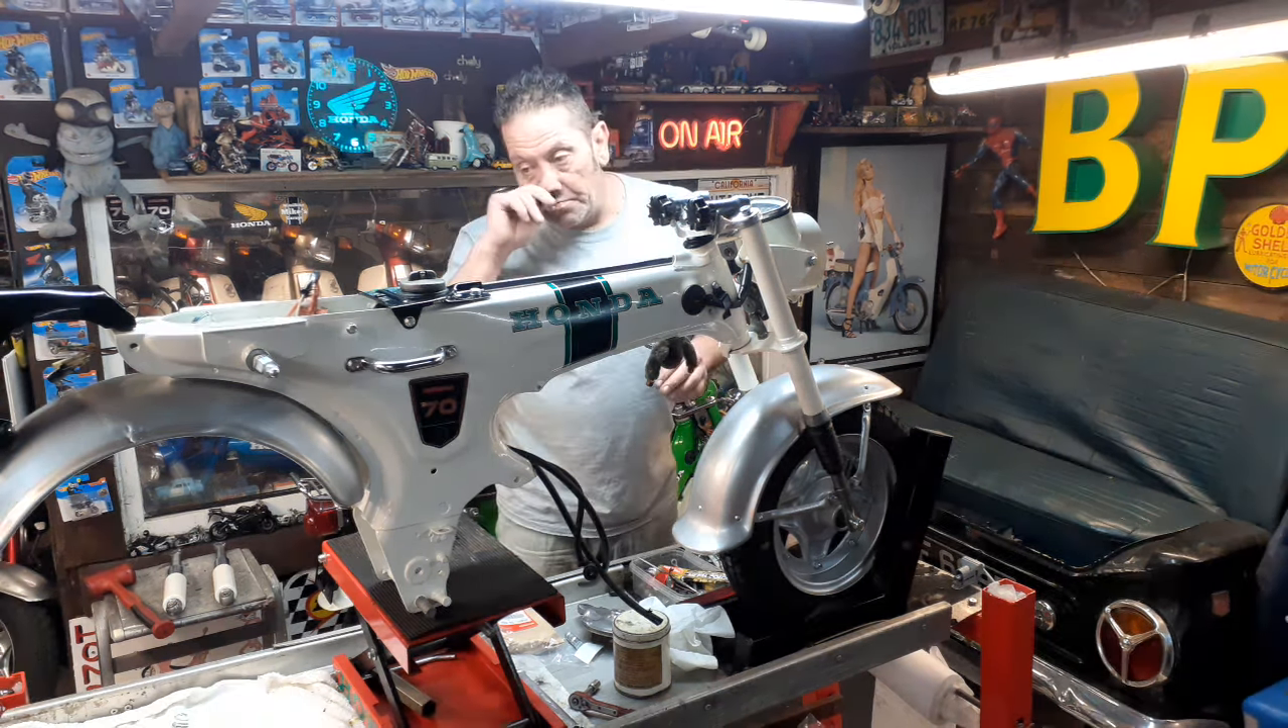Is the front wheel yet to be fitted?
No.